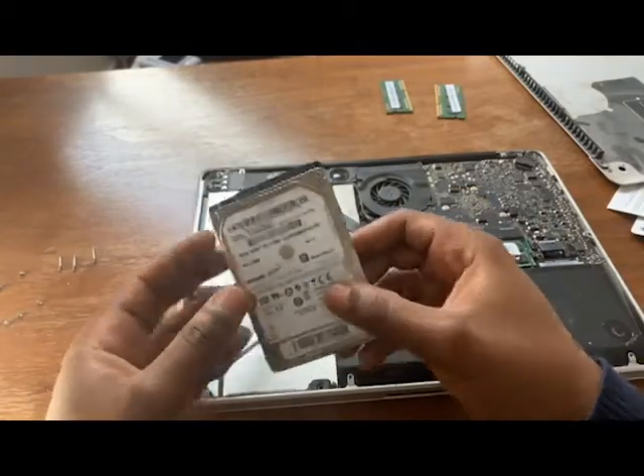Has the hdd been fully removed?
Yes.